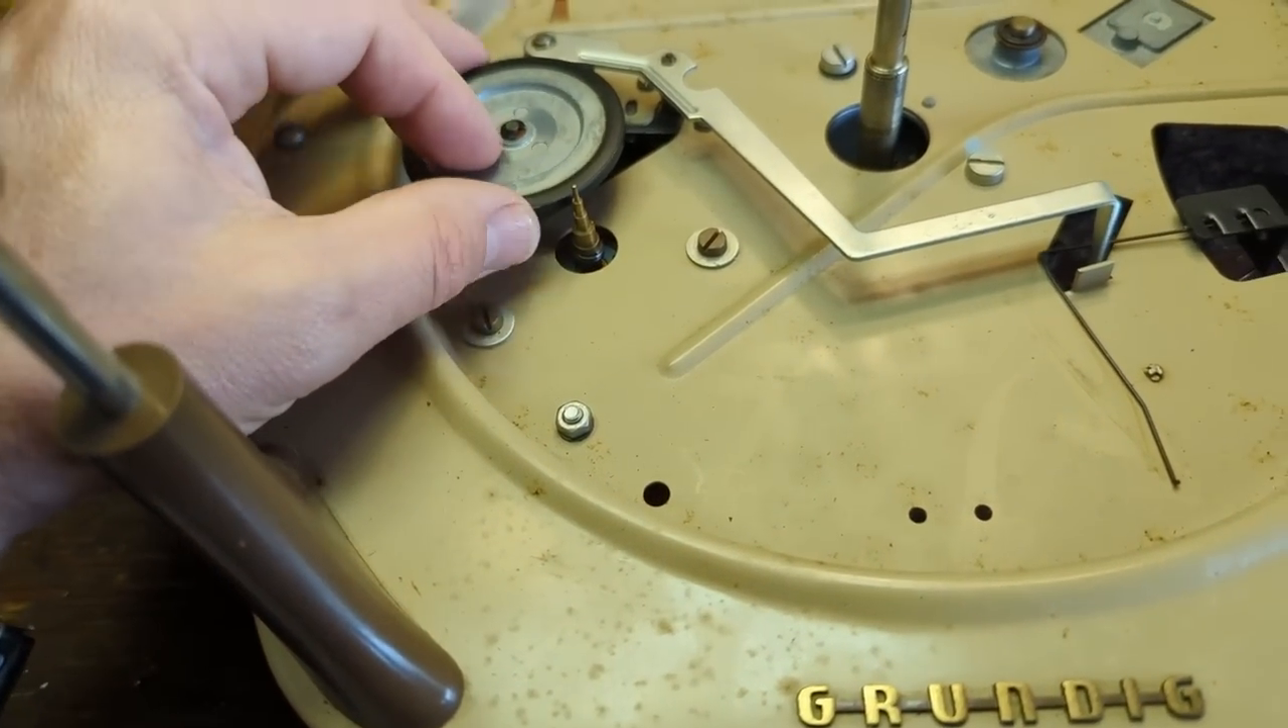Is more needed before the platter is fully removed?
No.